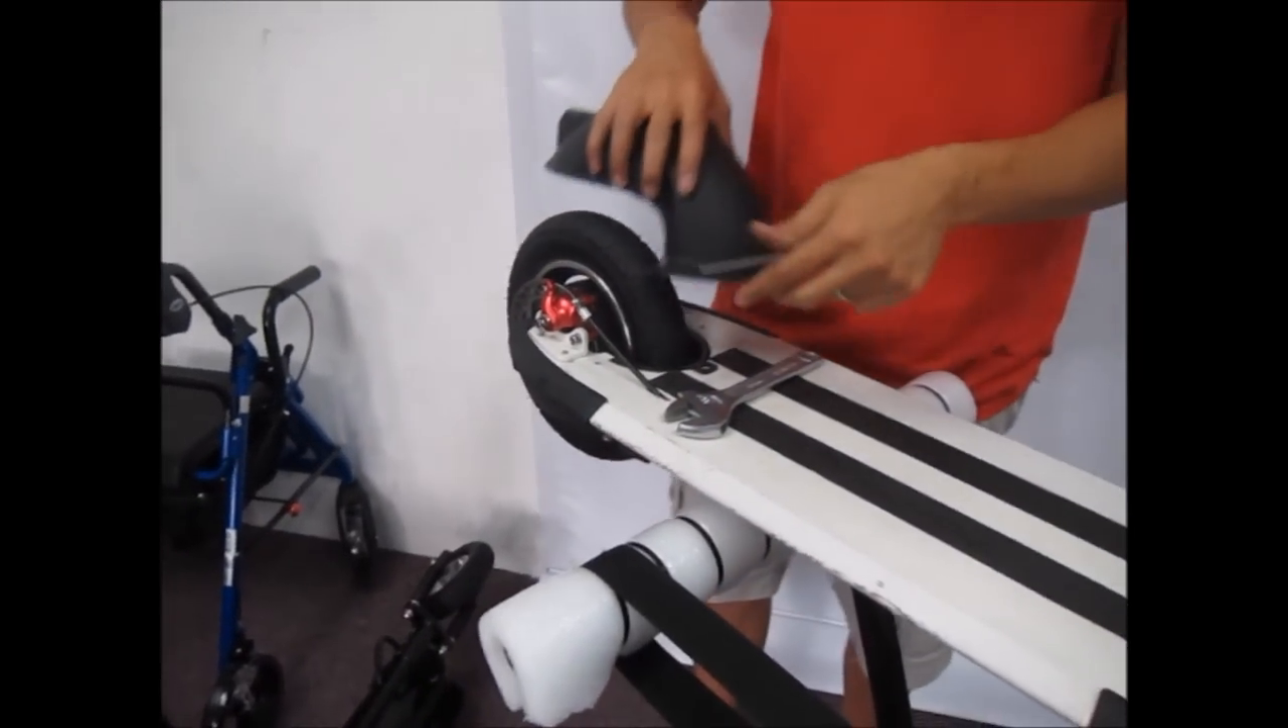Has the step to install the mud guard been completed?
No.